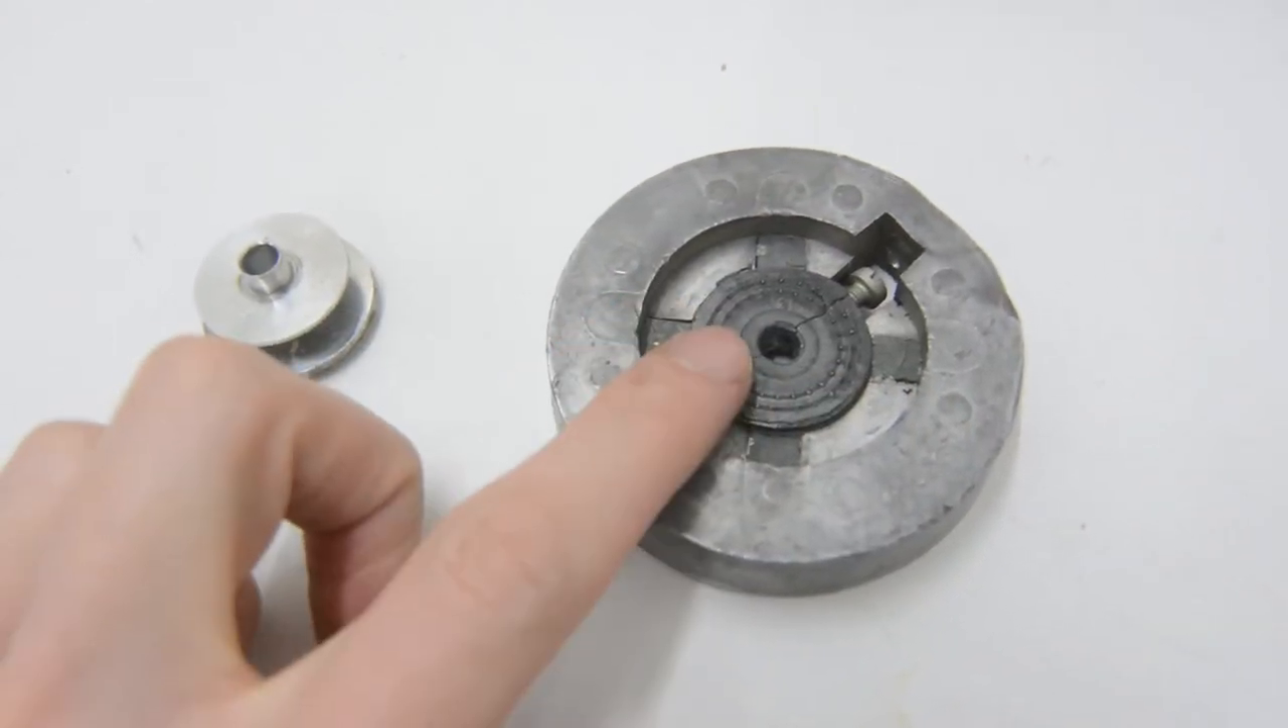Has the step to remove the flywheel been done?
Yes.